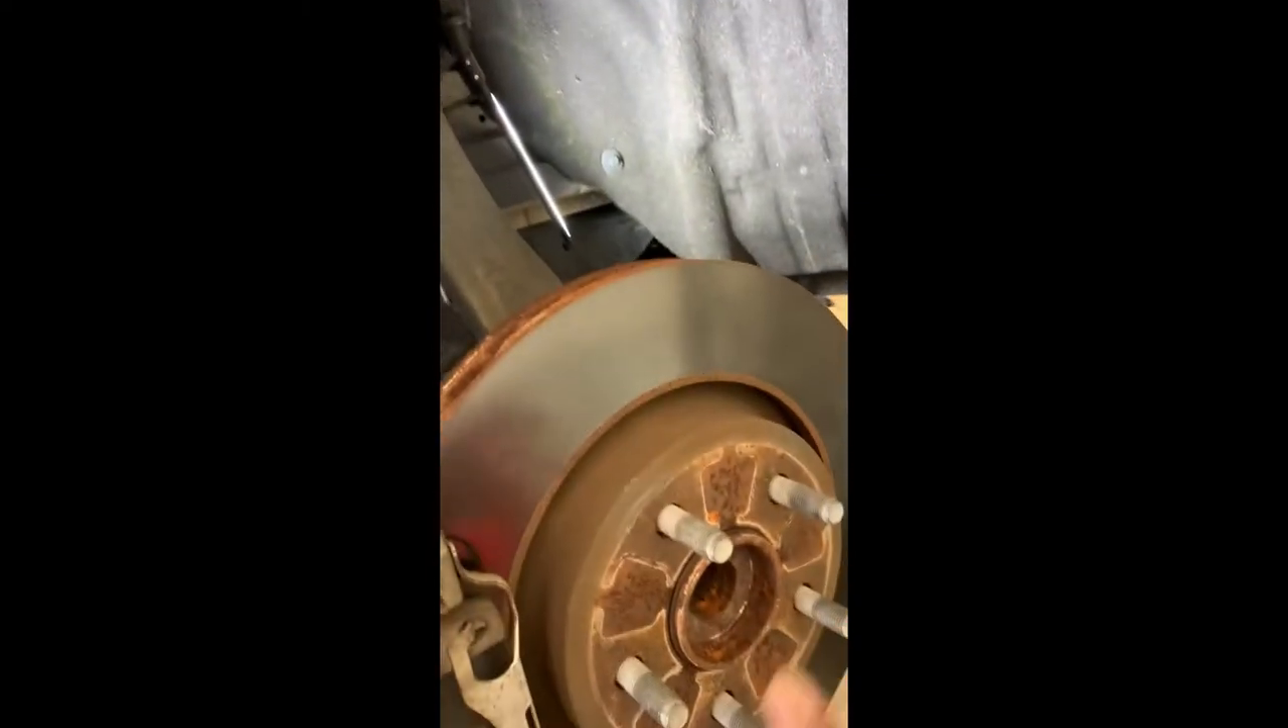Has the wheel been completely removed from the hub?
Yes.